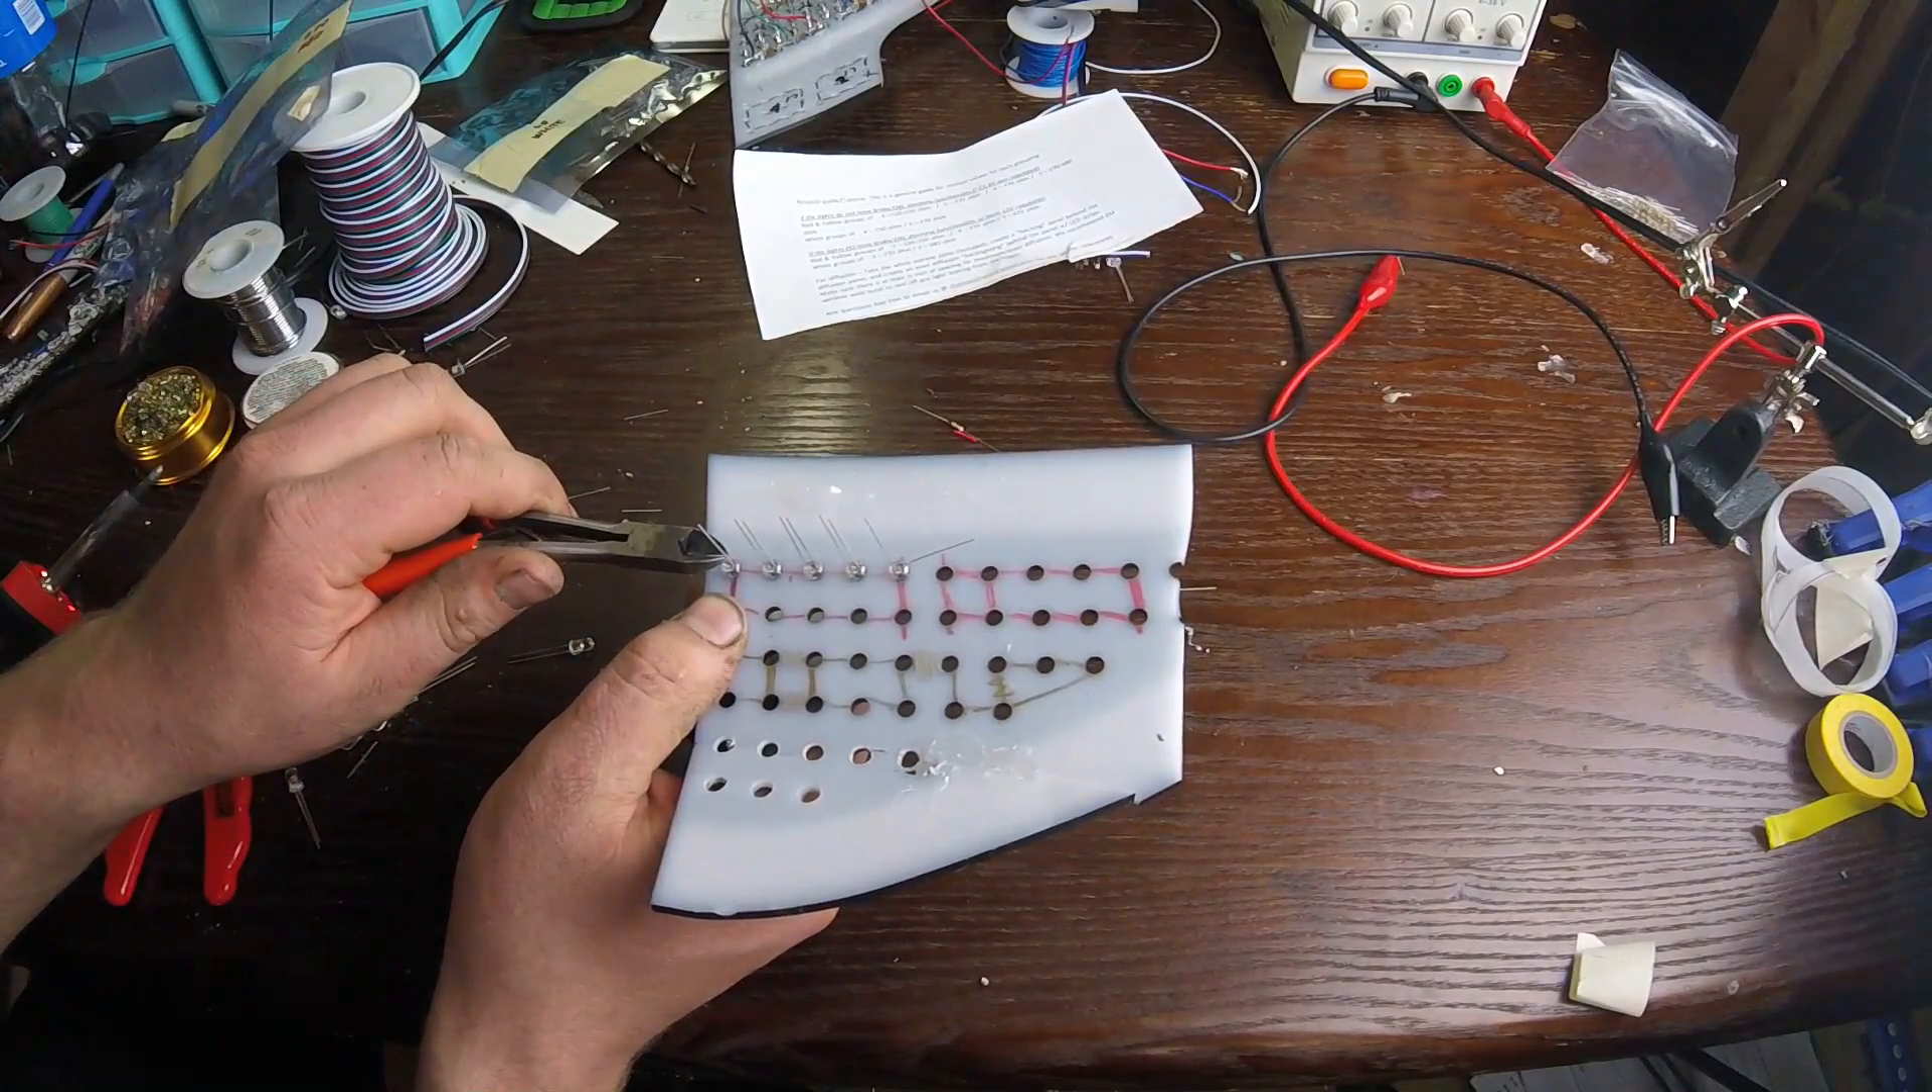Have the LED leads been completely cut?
No.